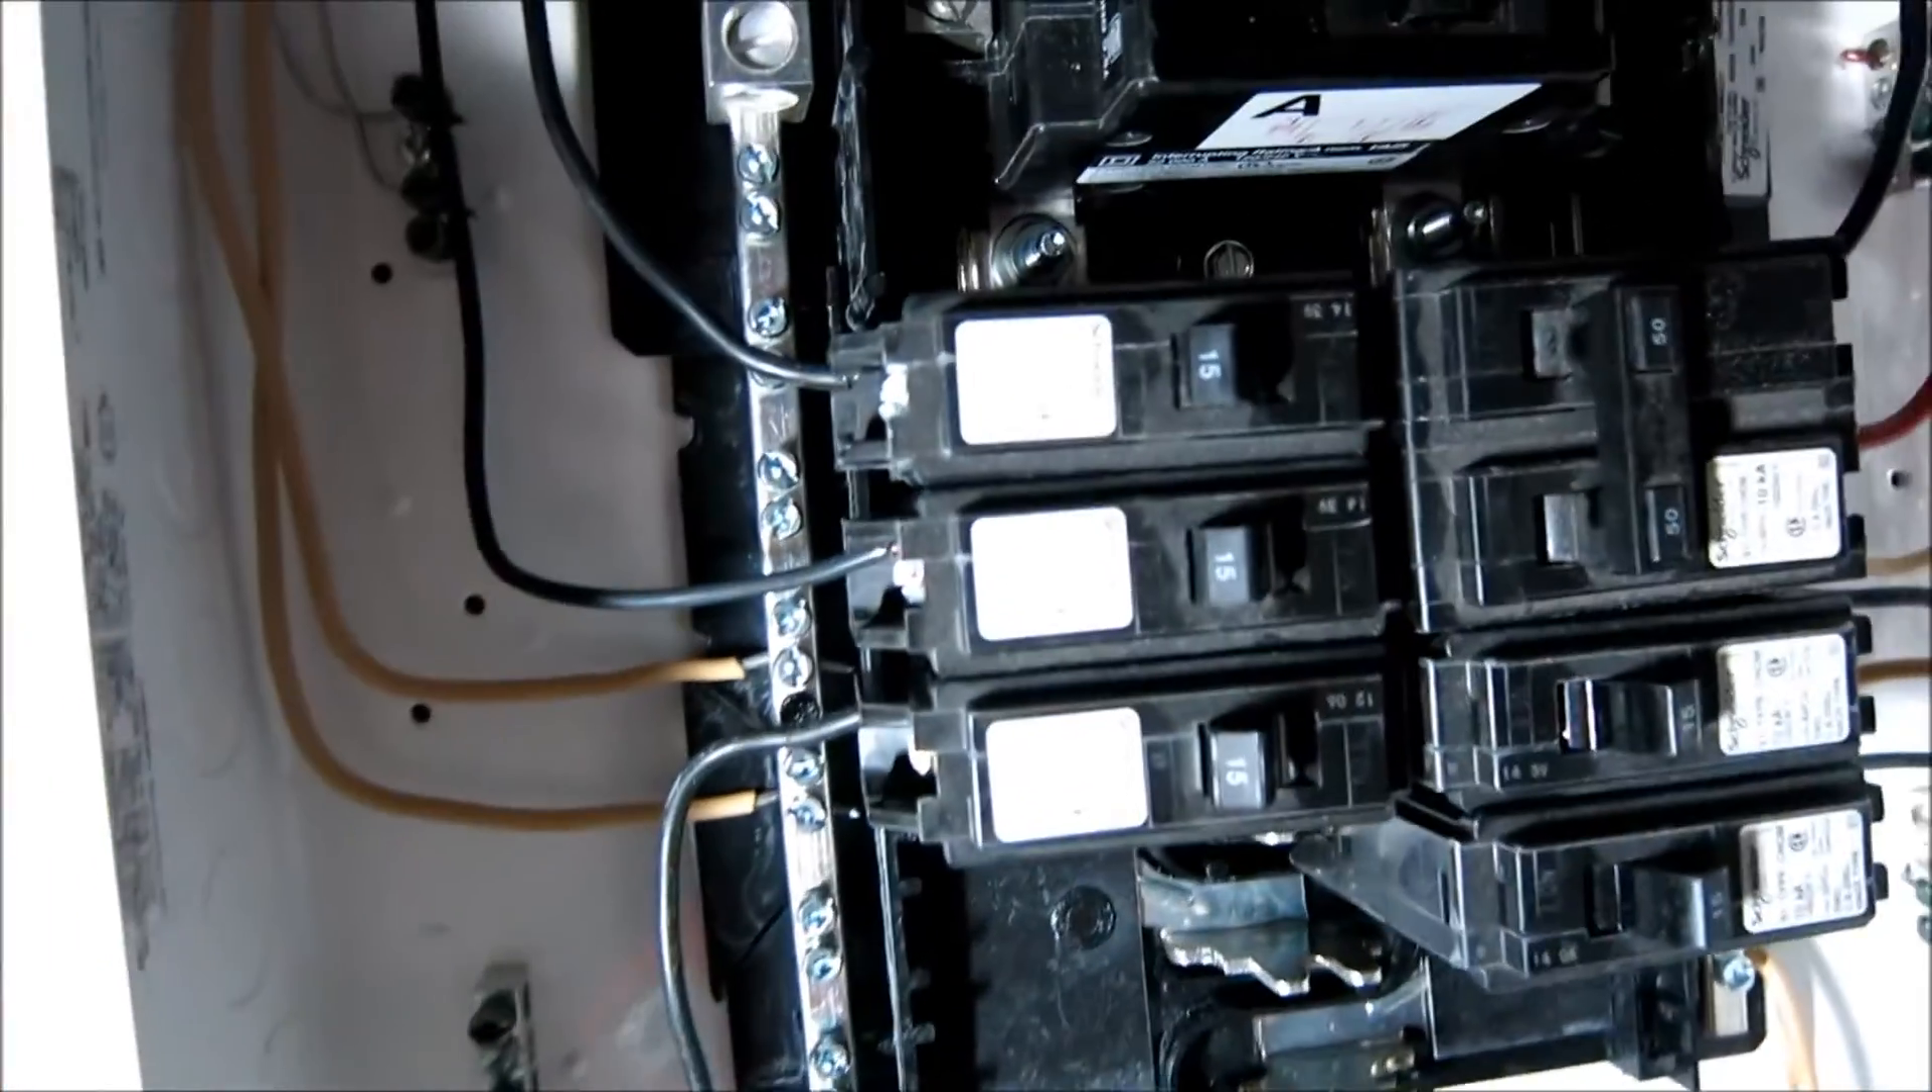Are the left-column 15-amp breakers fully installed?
Yes.